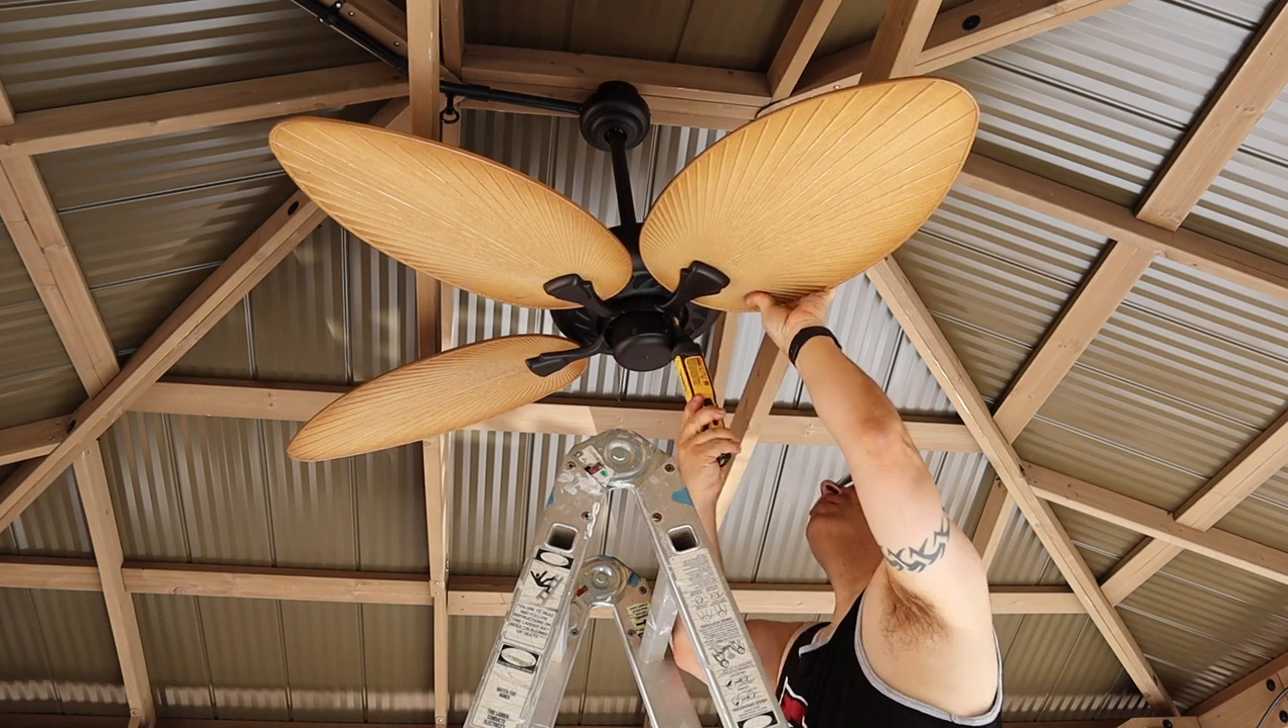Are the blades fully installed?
No.